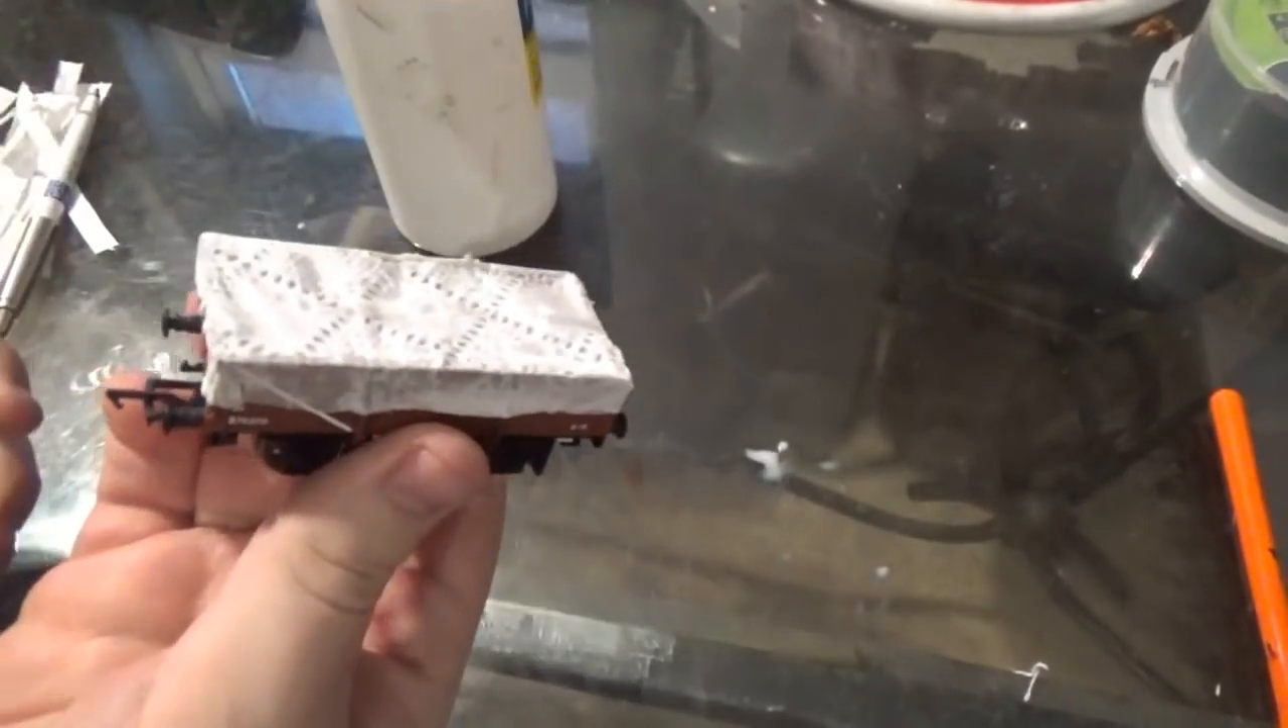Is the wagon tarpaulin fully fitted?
Yes.